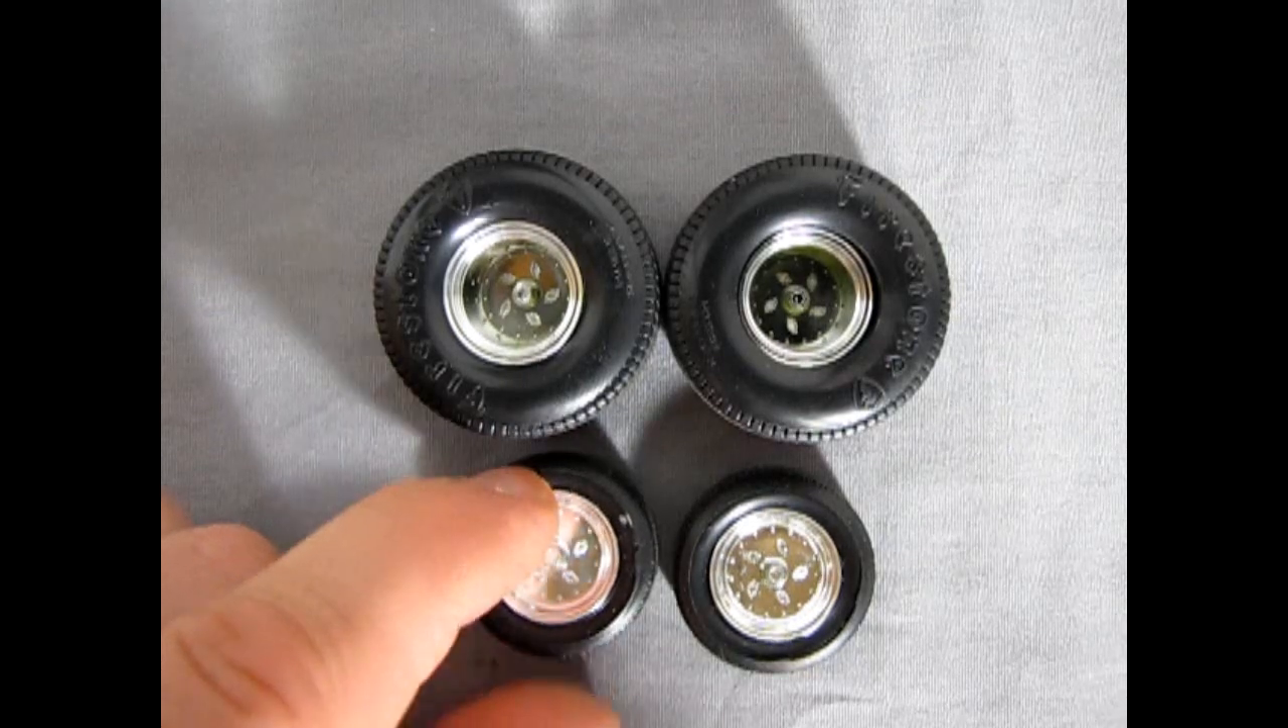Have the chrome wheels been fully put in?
Yes.